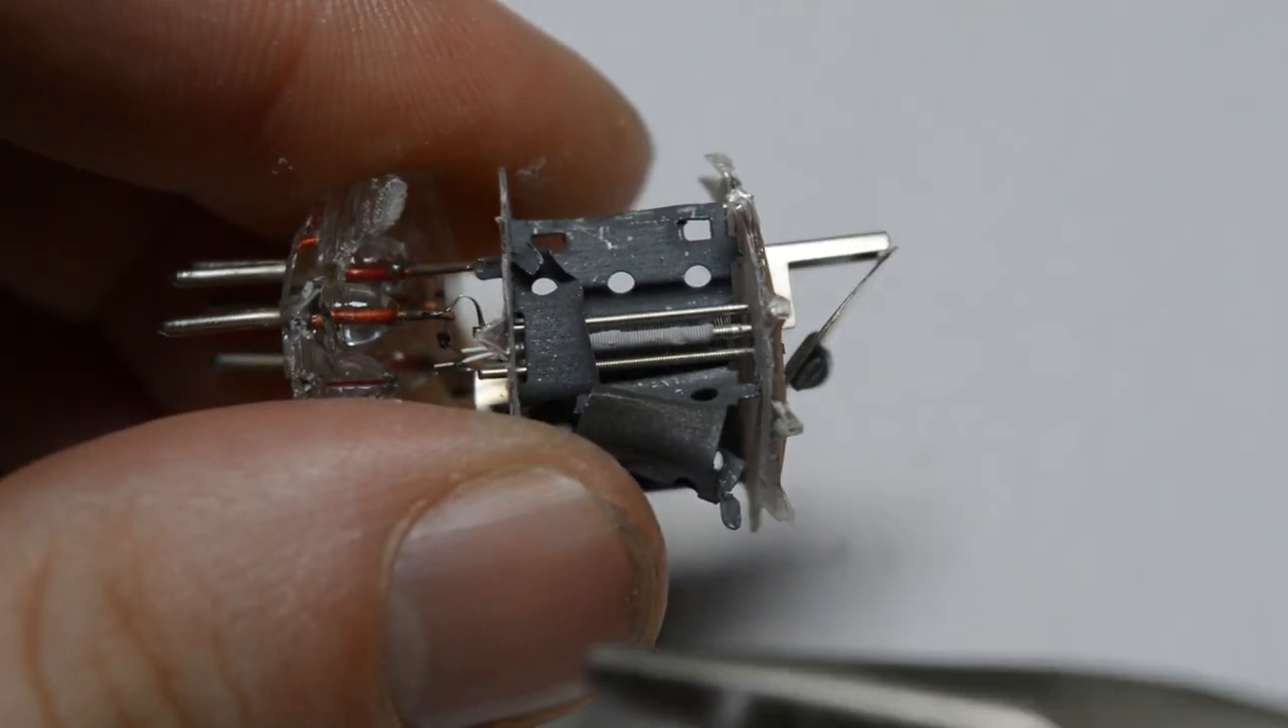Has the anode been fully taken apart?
No.